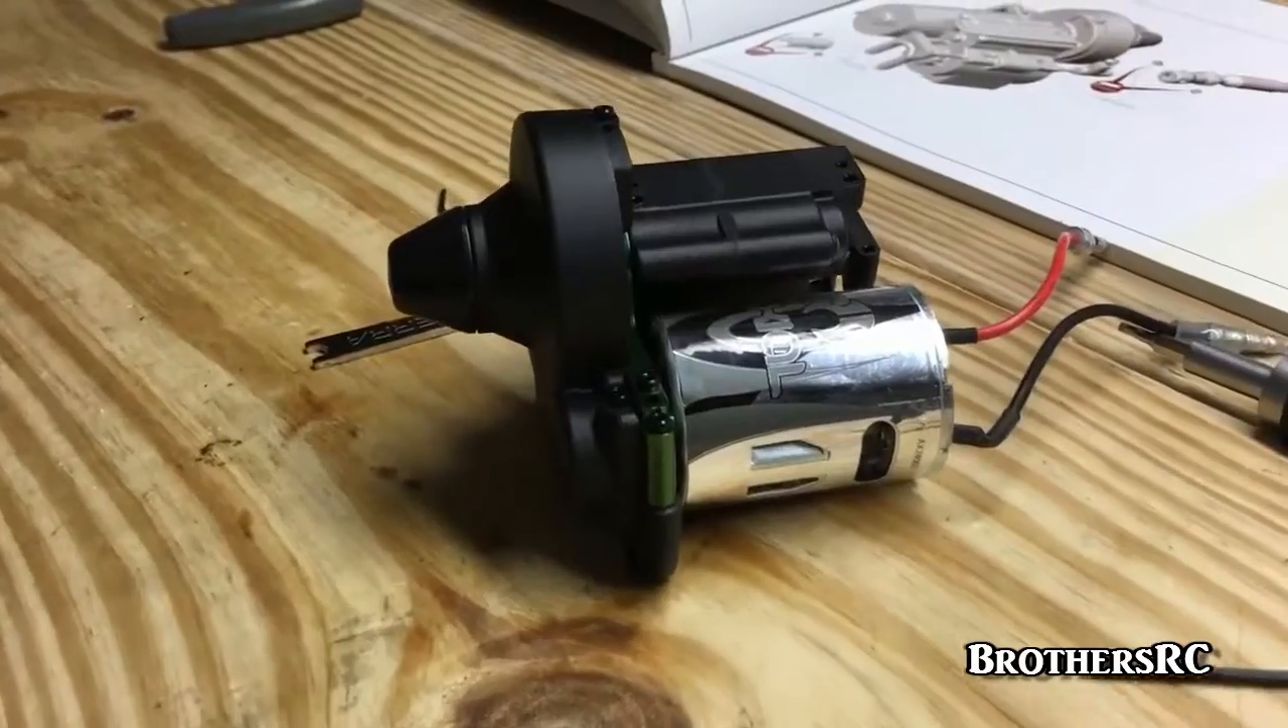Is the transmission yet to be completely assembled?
No.